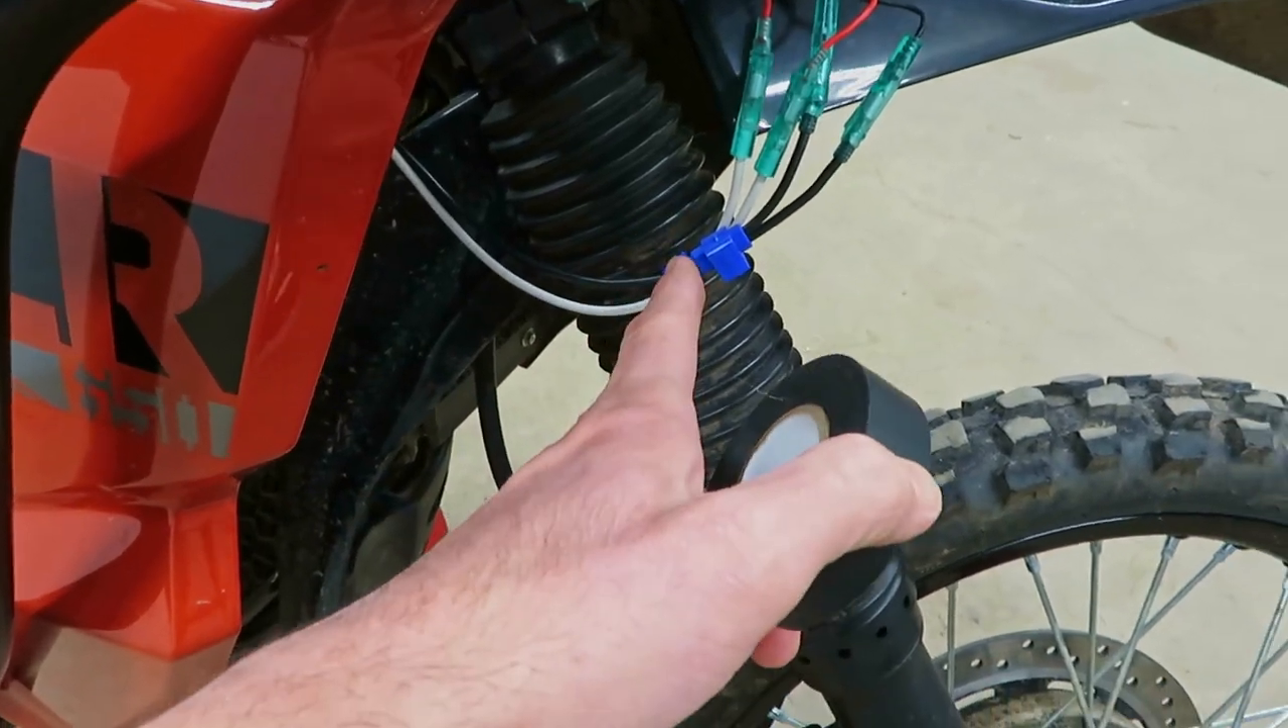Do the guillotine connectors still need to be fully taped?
Yes.